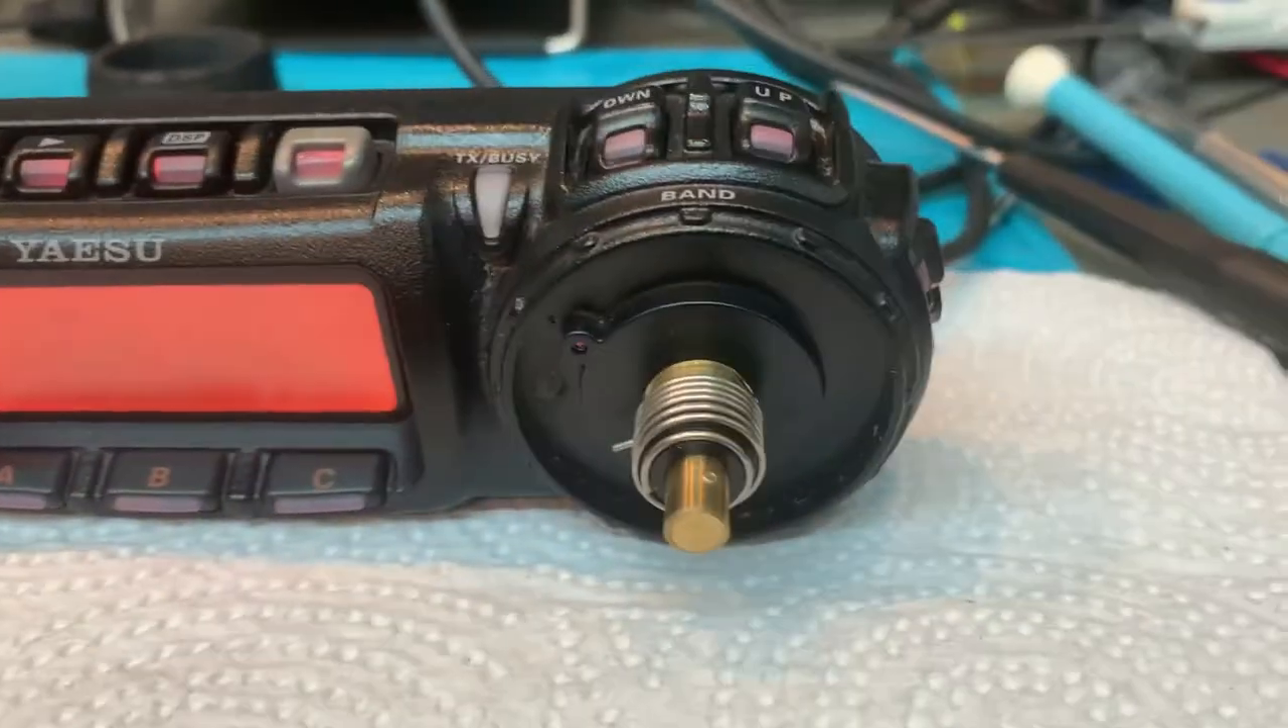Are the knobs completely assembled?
No.